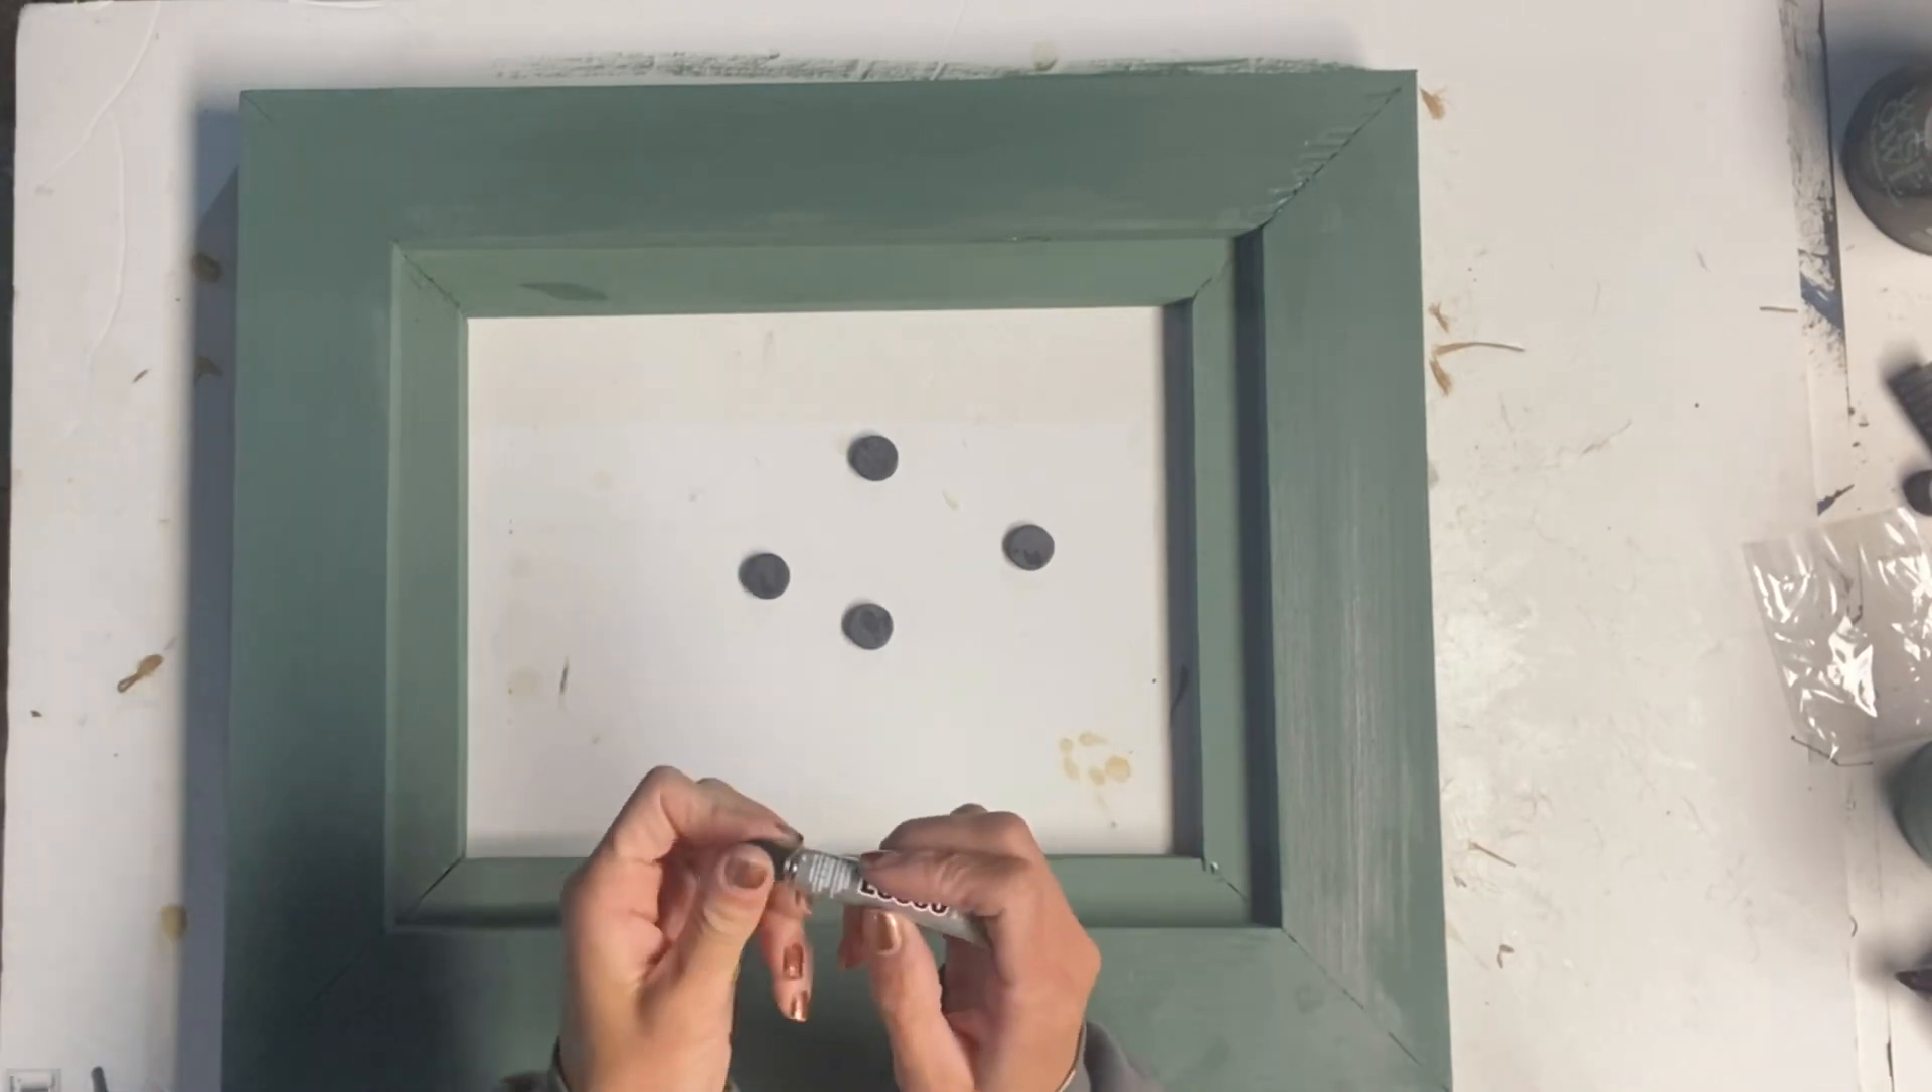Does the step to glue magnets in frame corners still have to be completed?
Yes.